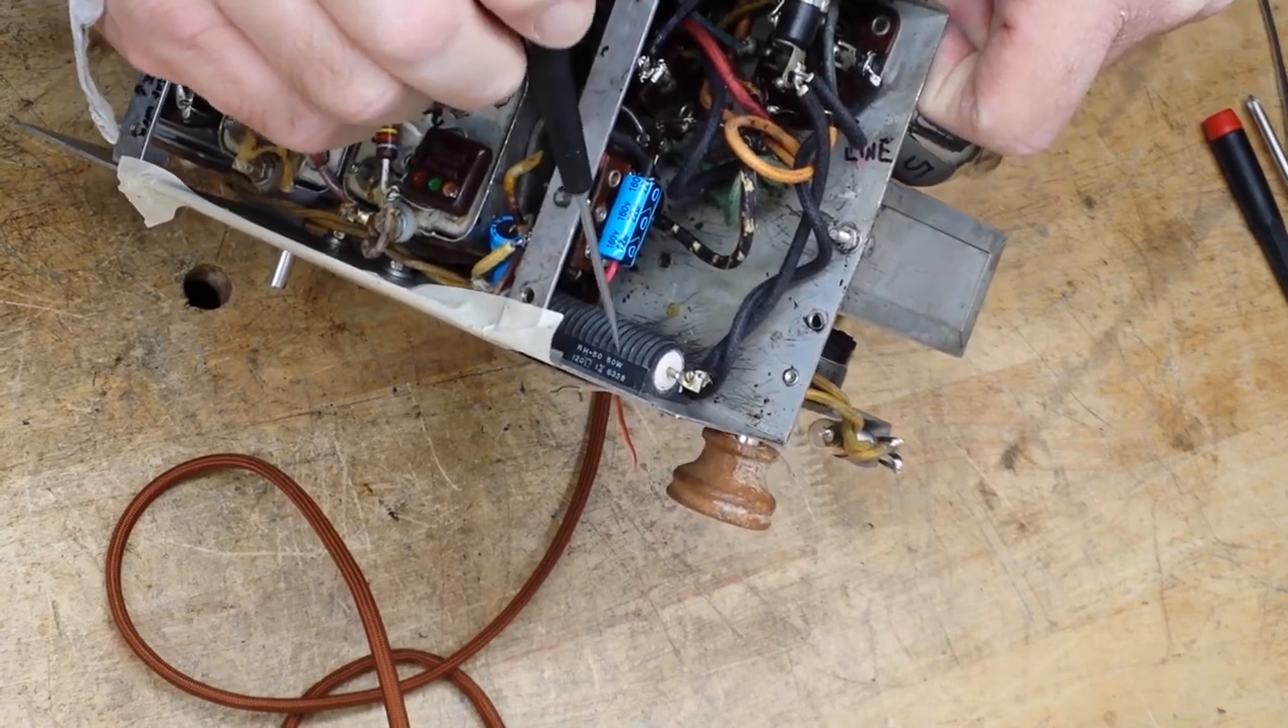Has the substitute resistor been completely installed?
Yes.